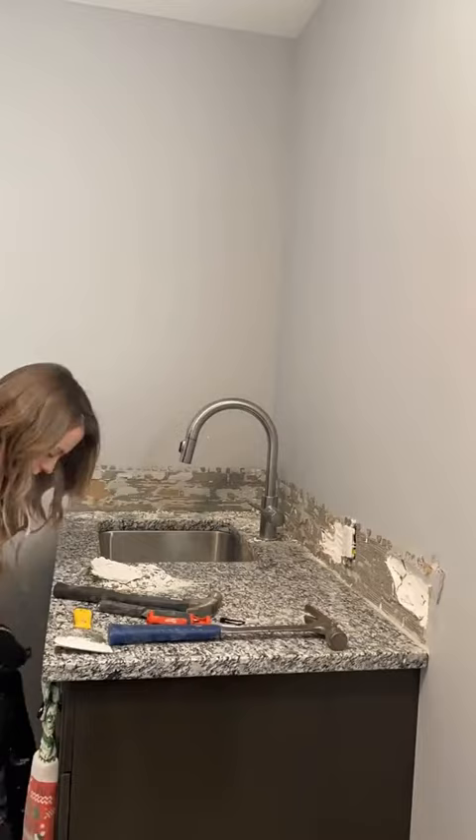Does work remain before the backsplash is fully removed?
No.